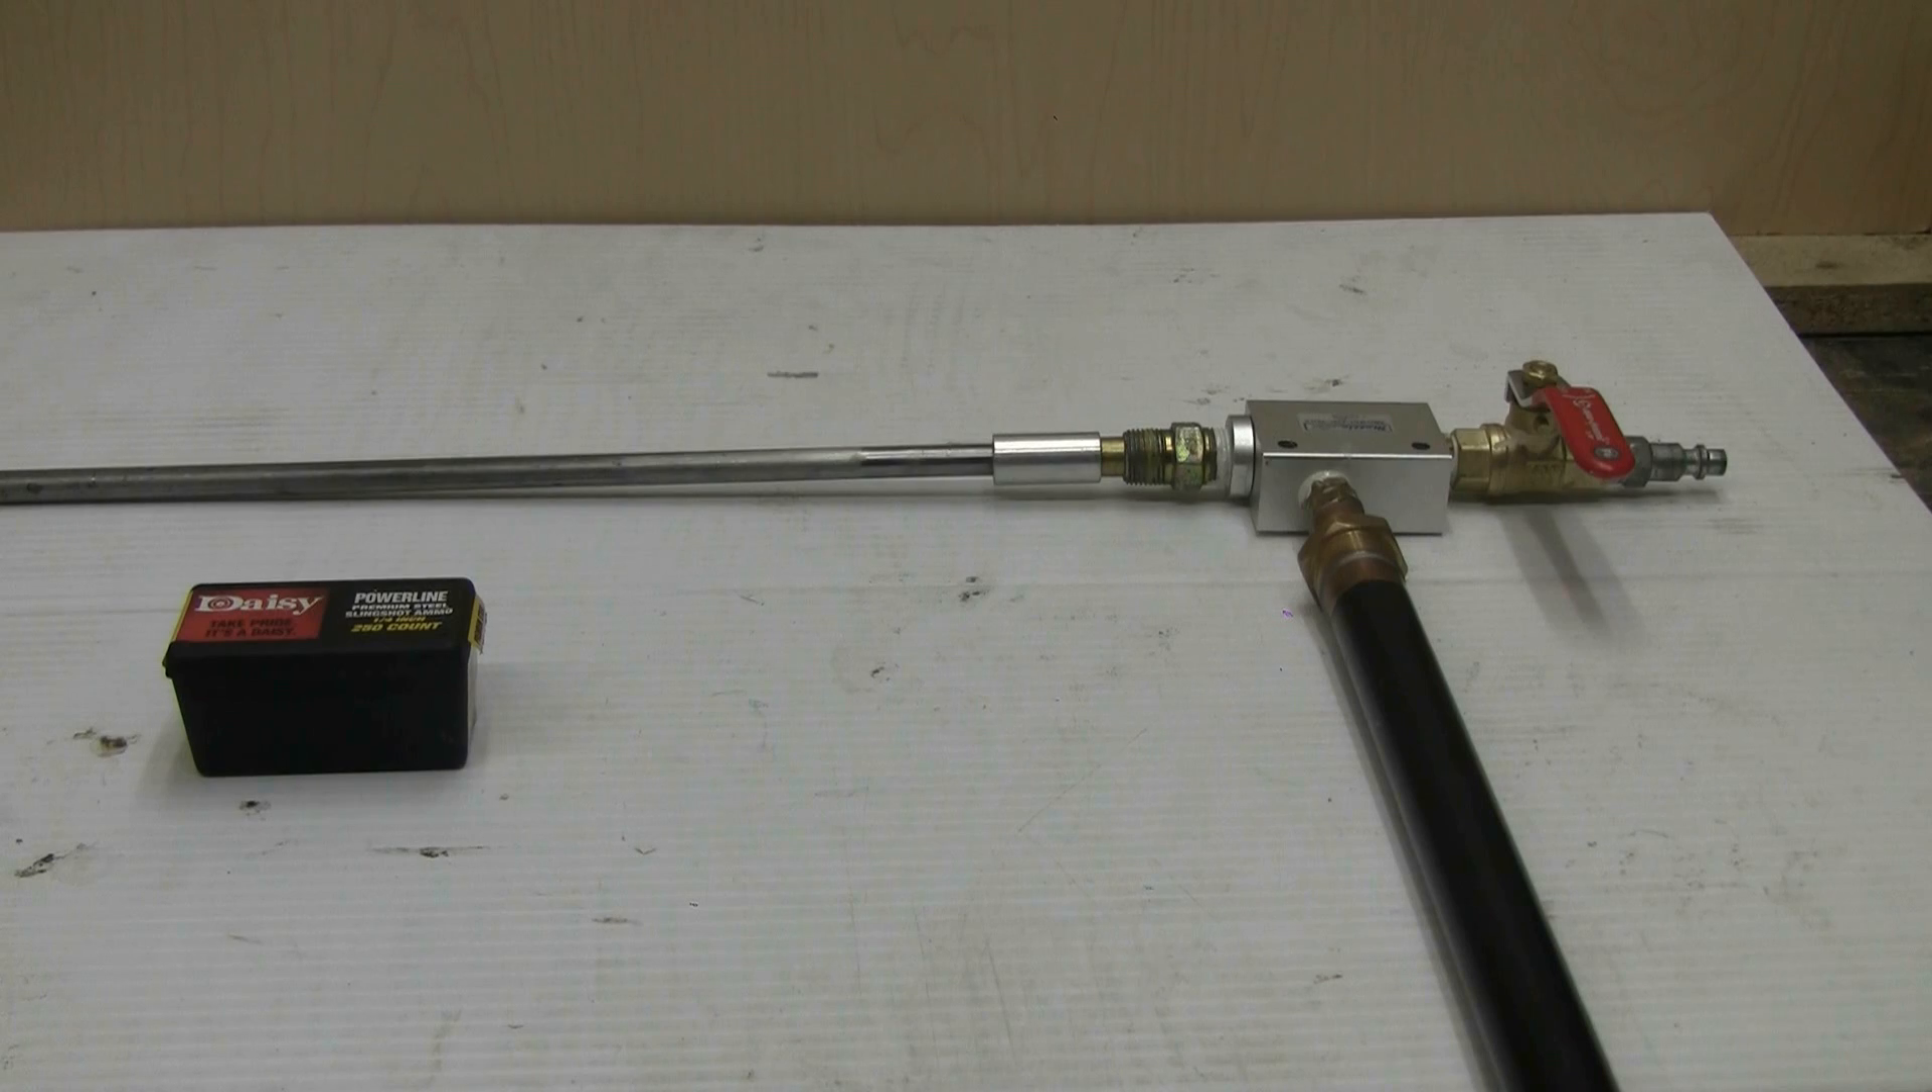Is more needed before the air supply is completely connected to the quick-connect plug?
Yes.